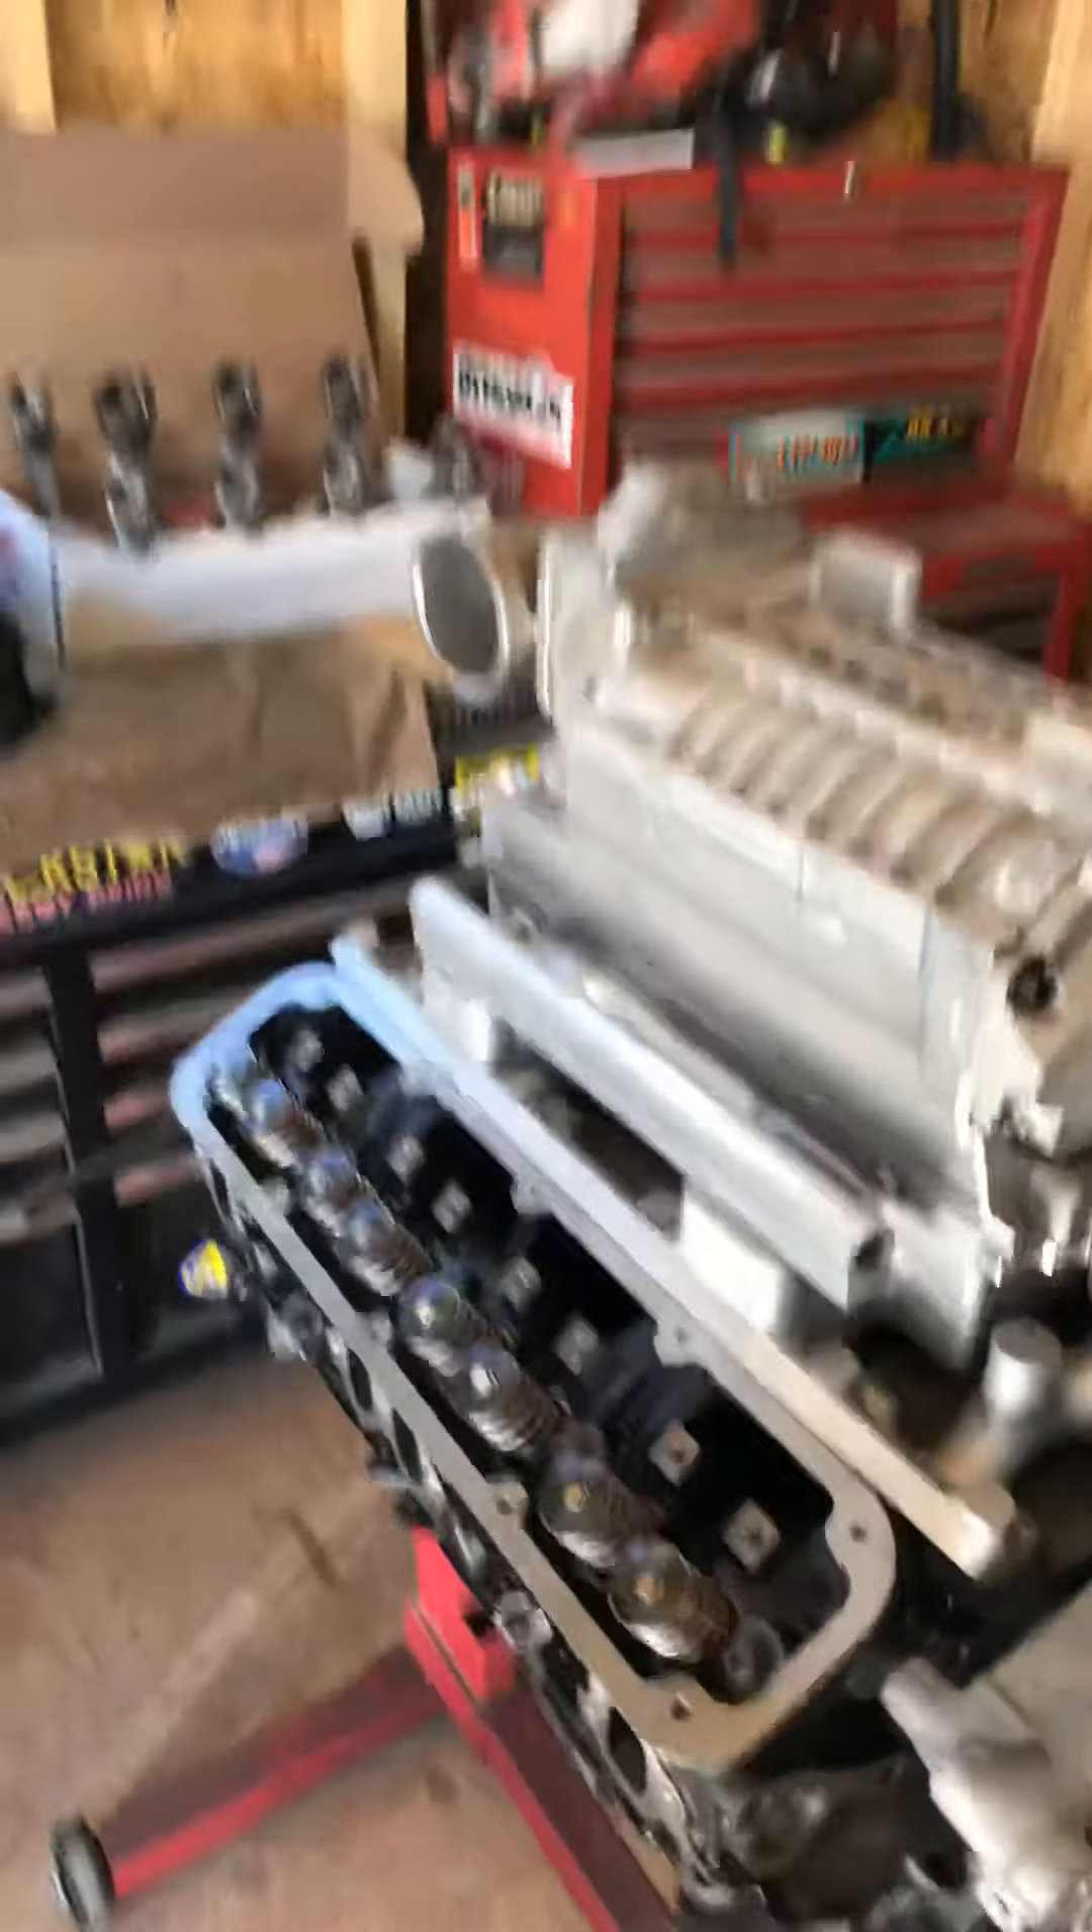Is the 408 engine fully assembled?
No.